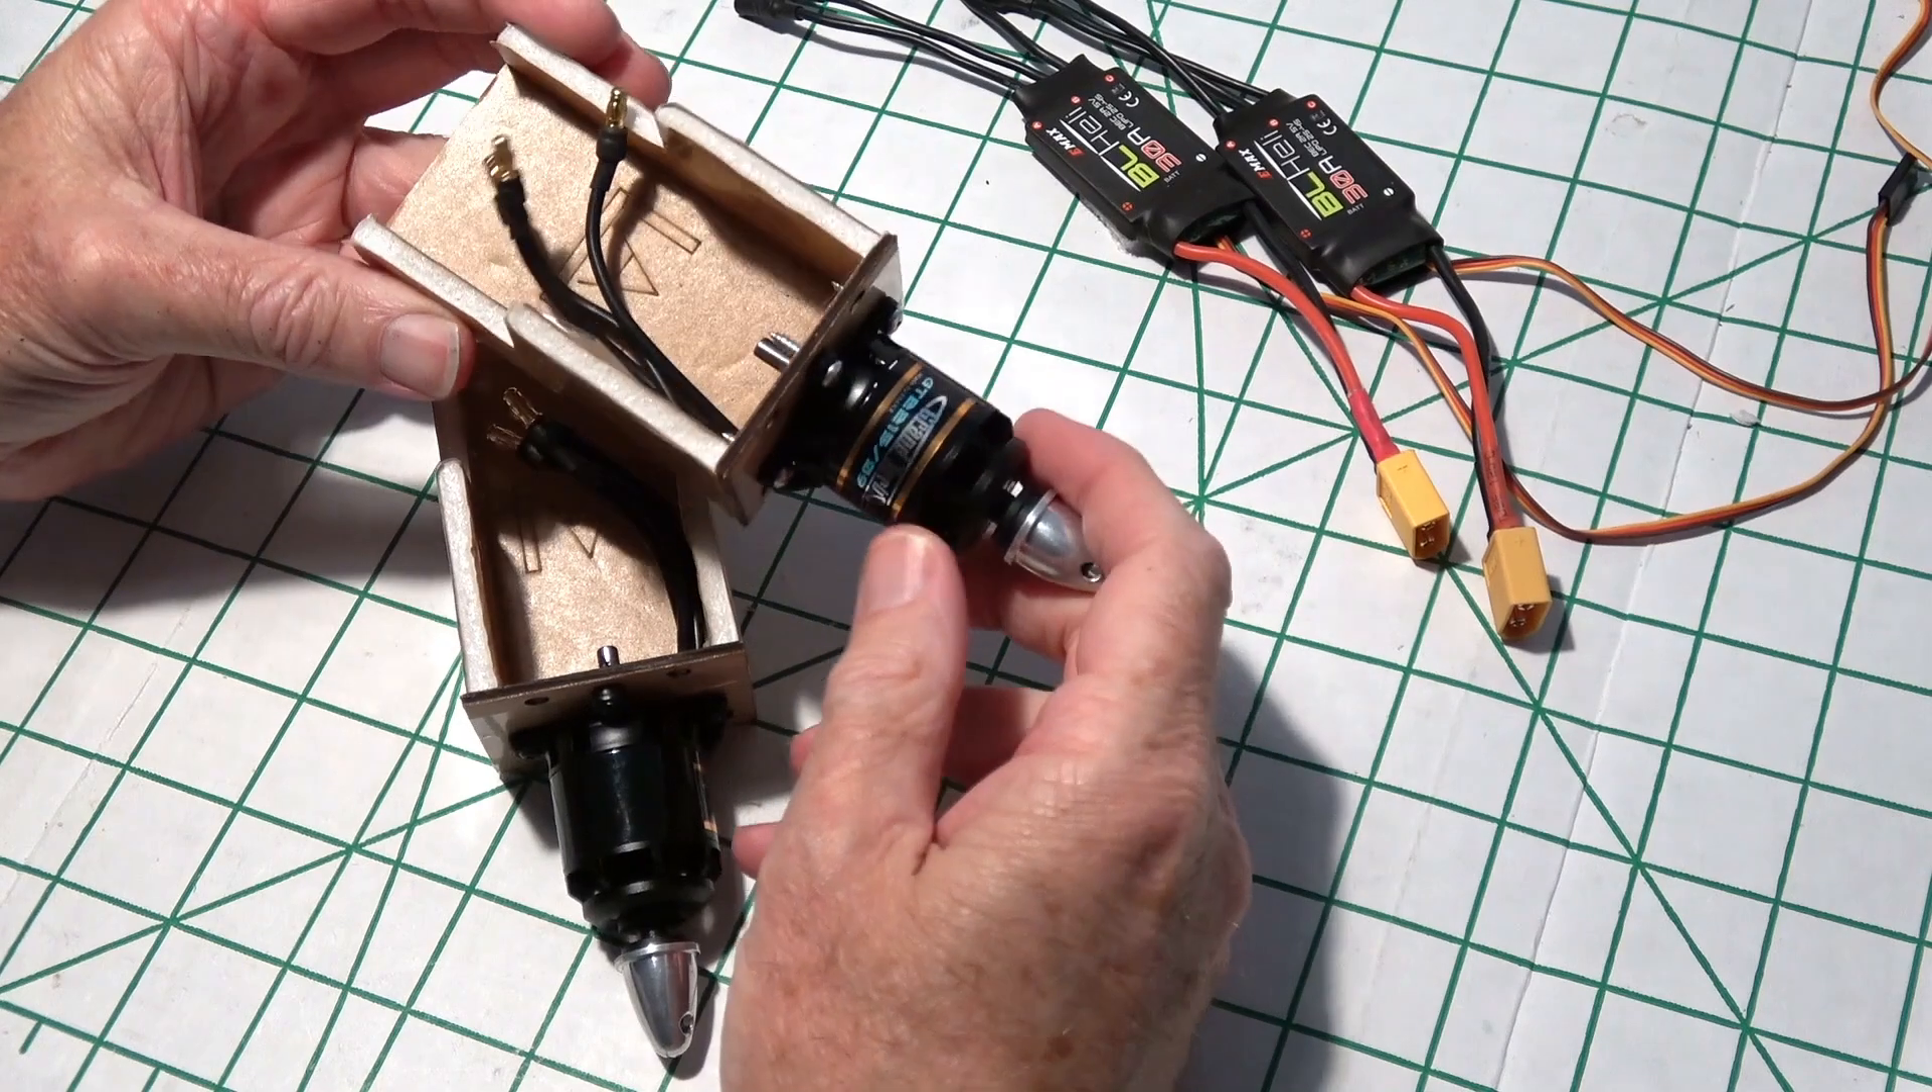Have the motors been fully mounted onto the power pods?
Yes.